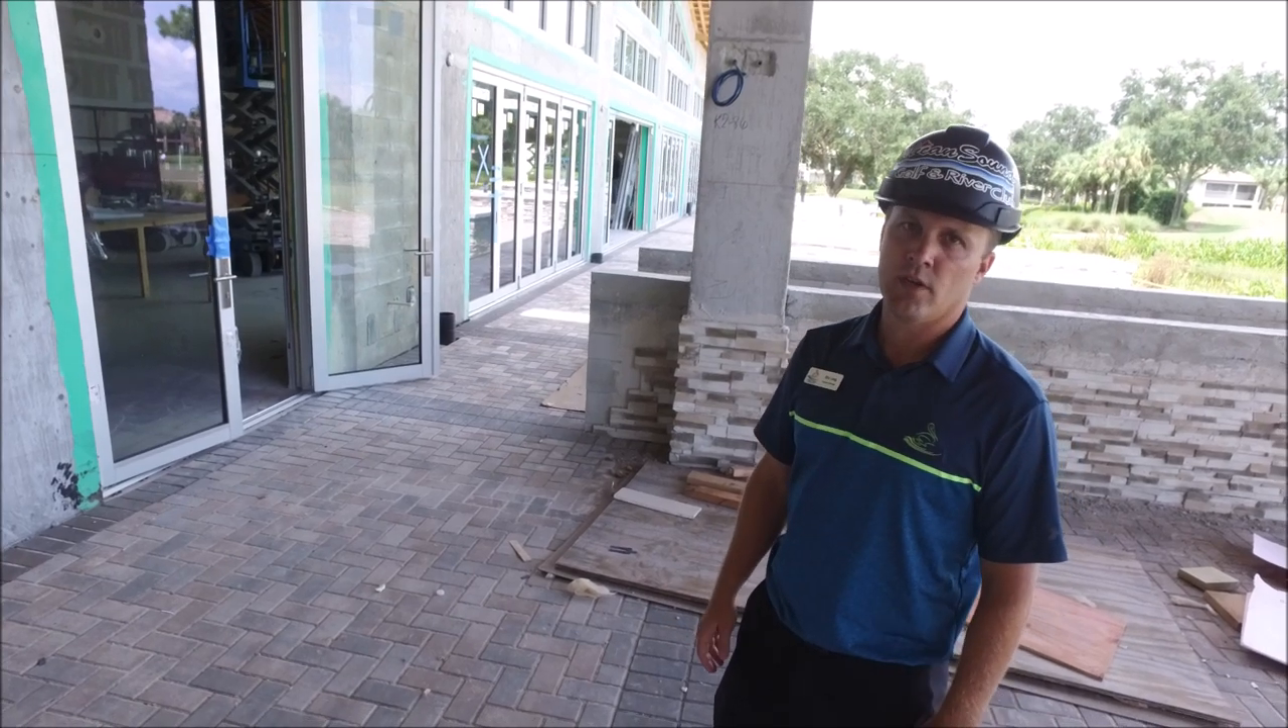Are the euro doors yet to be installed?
No.